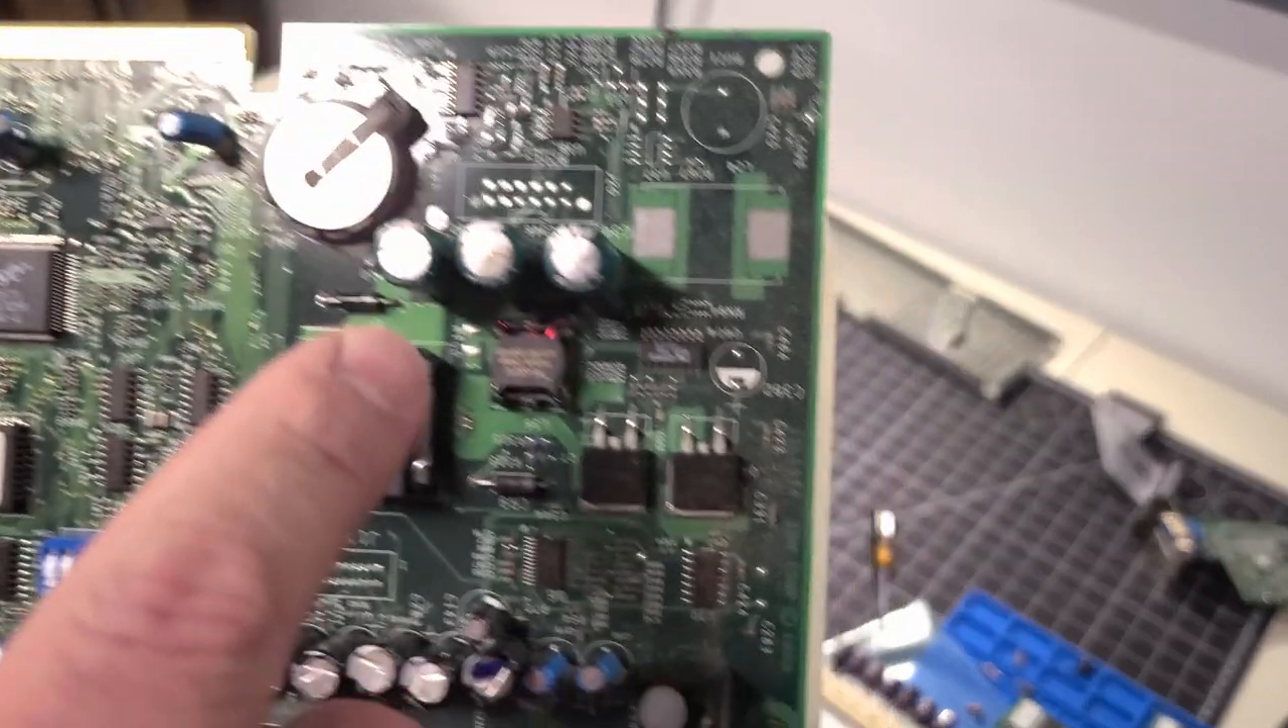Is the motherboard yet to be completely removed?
No.